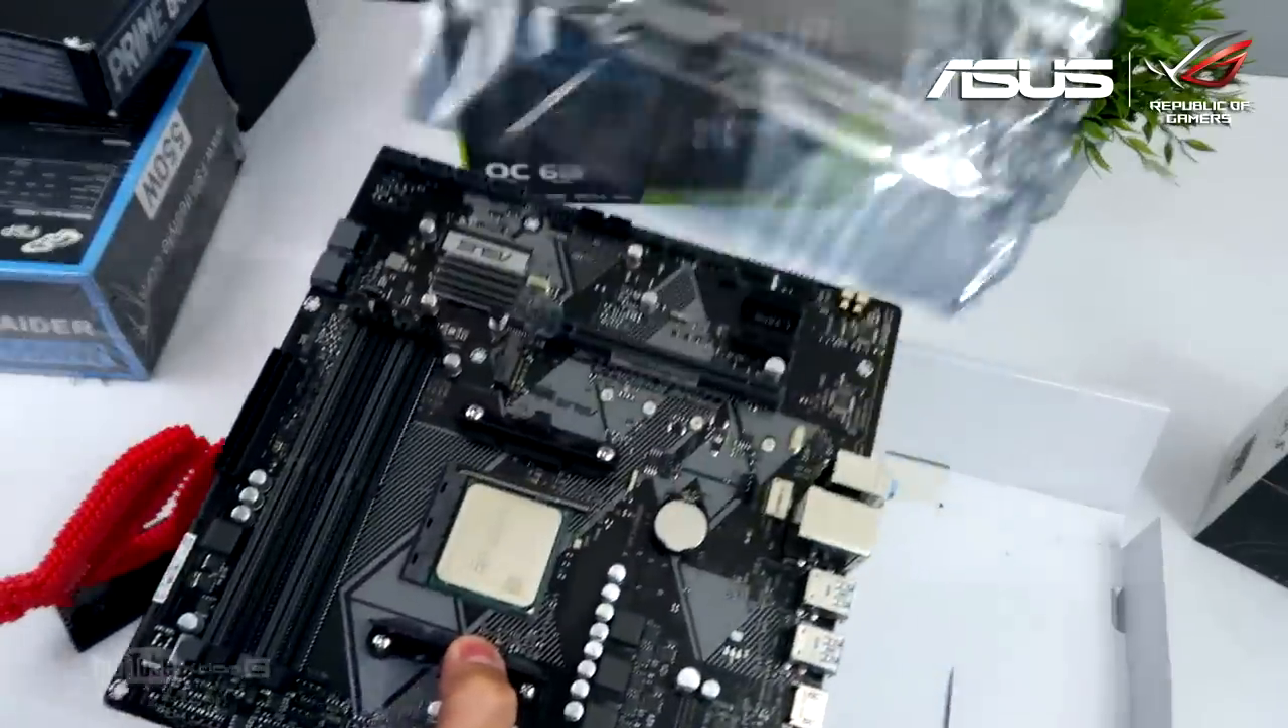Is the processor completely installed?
Yes.